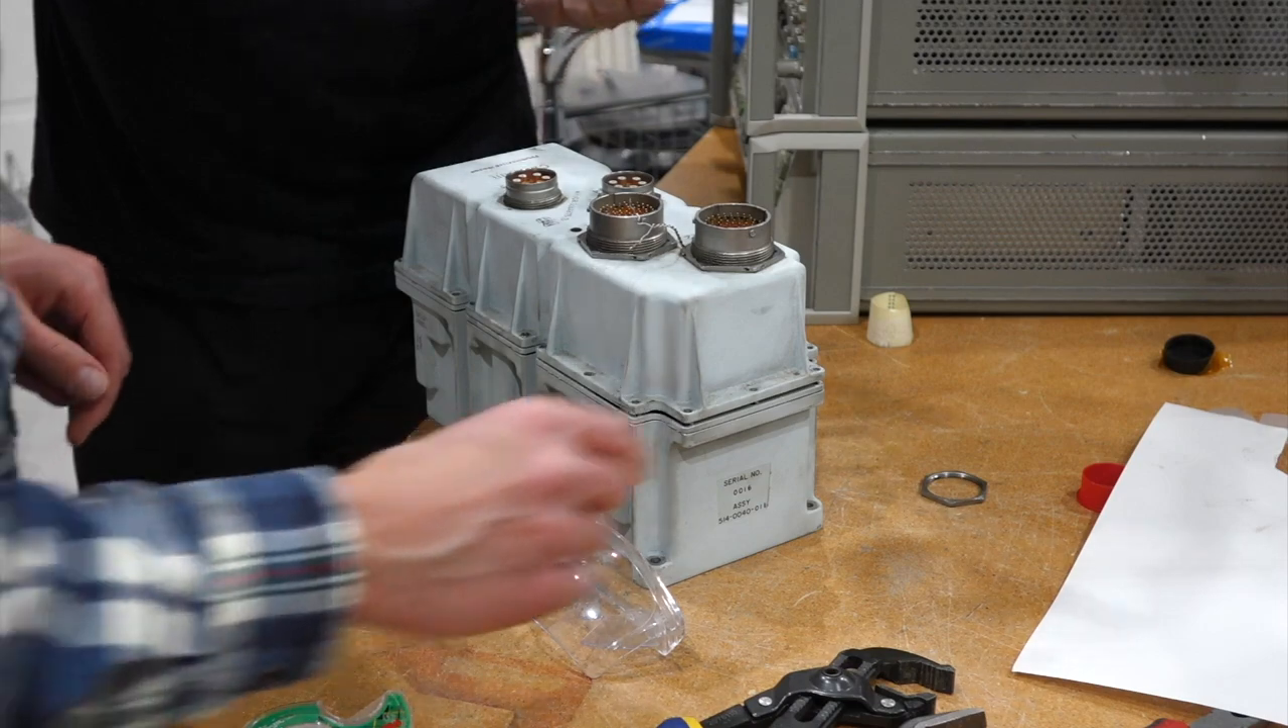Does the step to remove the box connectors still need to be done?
Yes.